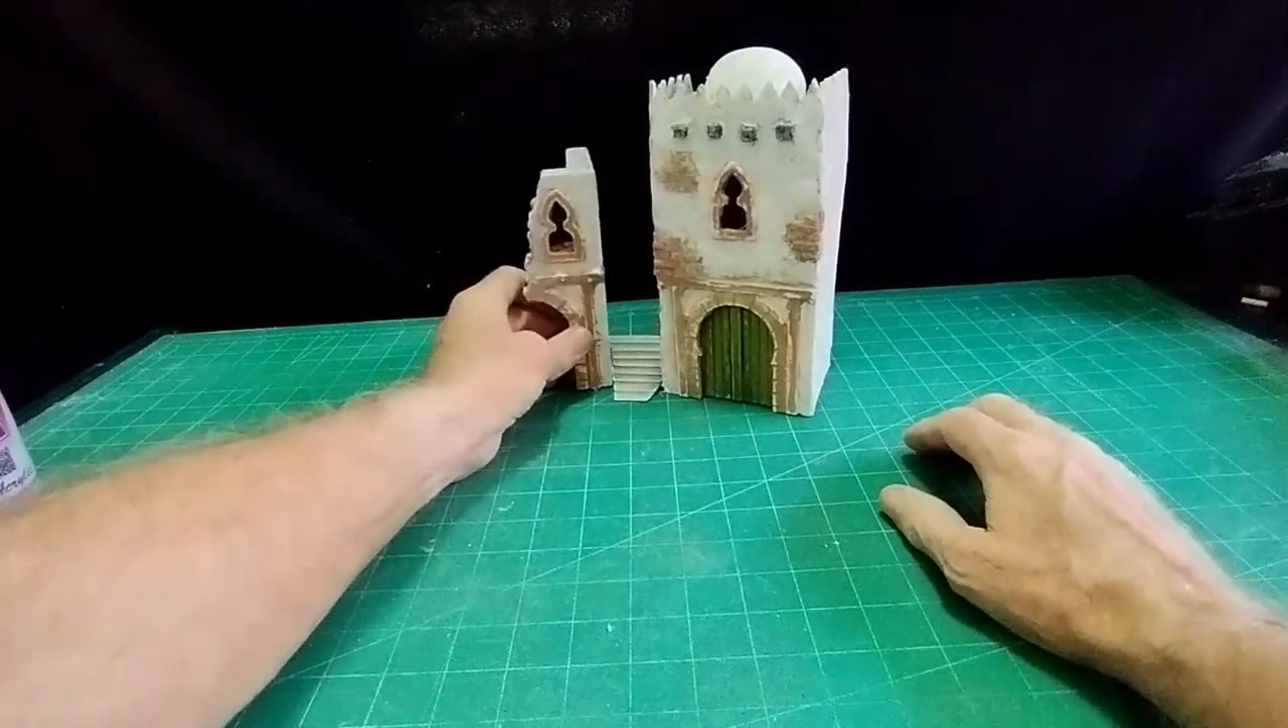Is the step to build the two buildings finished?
Yes.